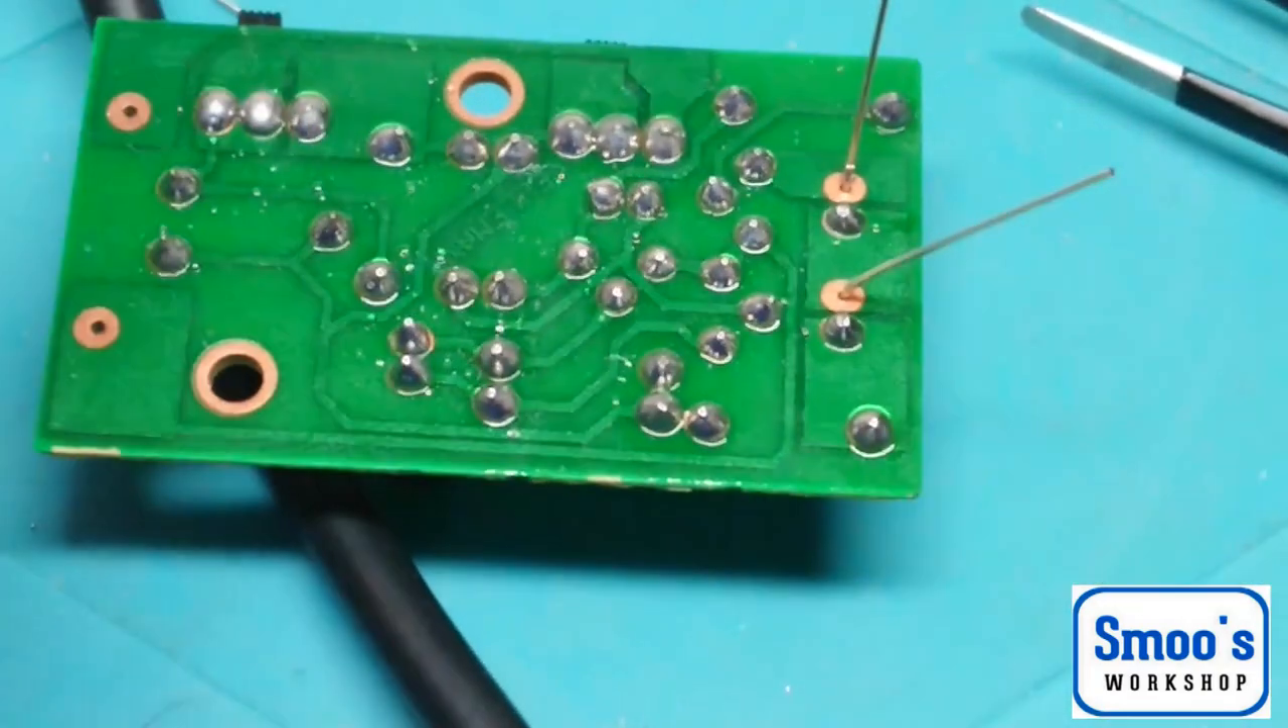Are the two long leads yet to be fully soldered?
Yes.